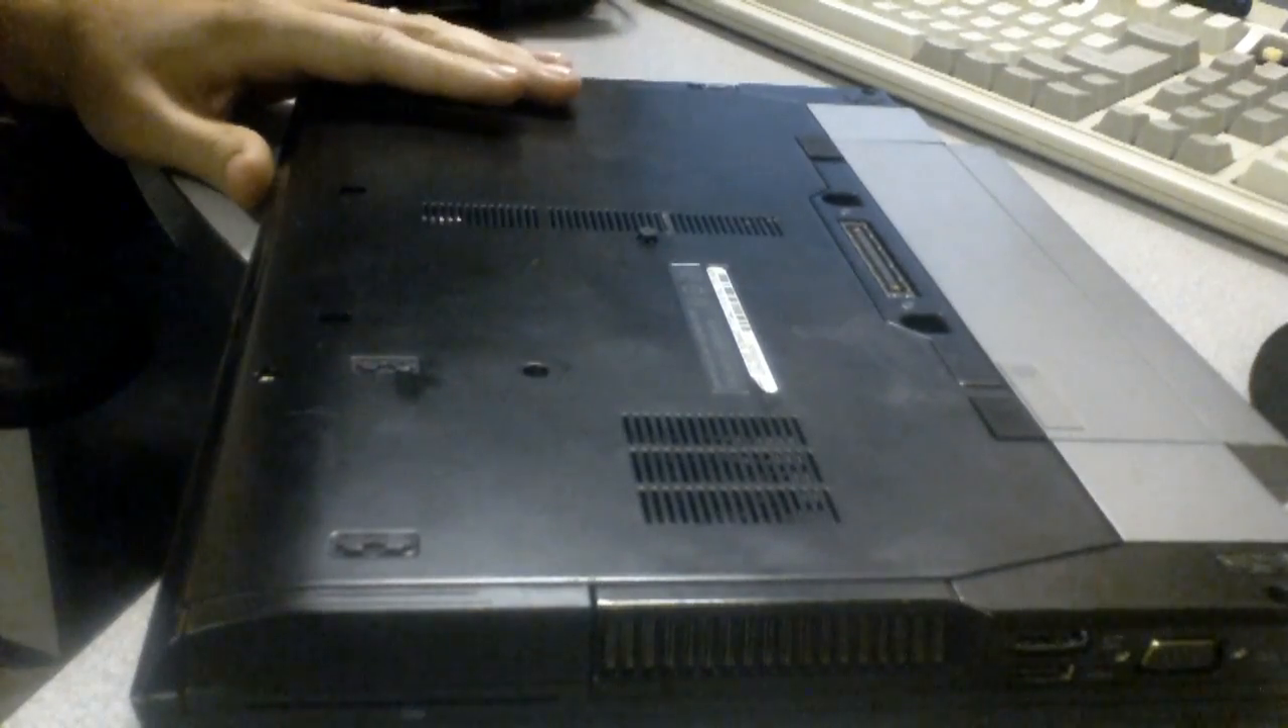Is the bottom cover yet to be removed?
Yes.